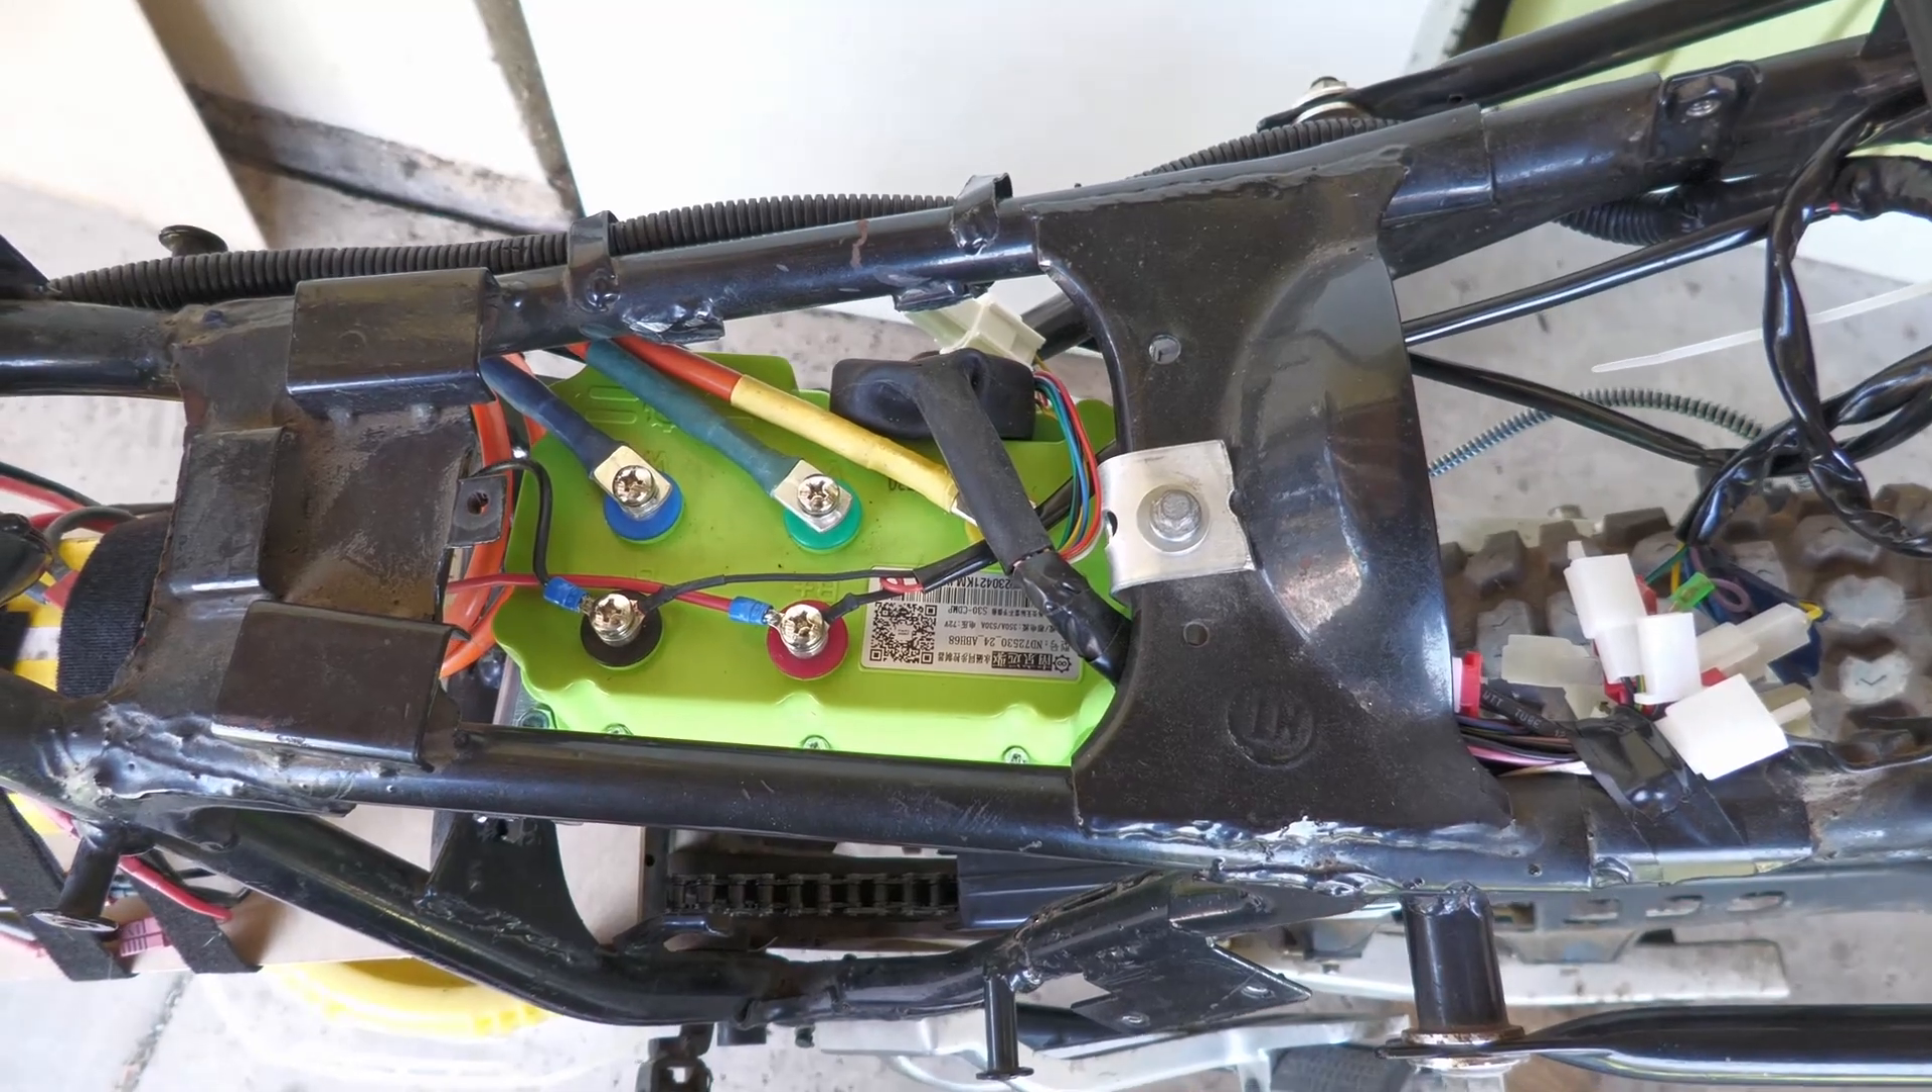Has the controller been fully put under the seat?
Yes.